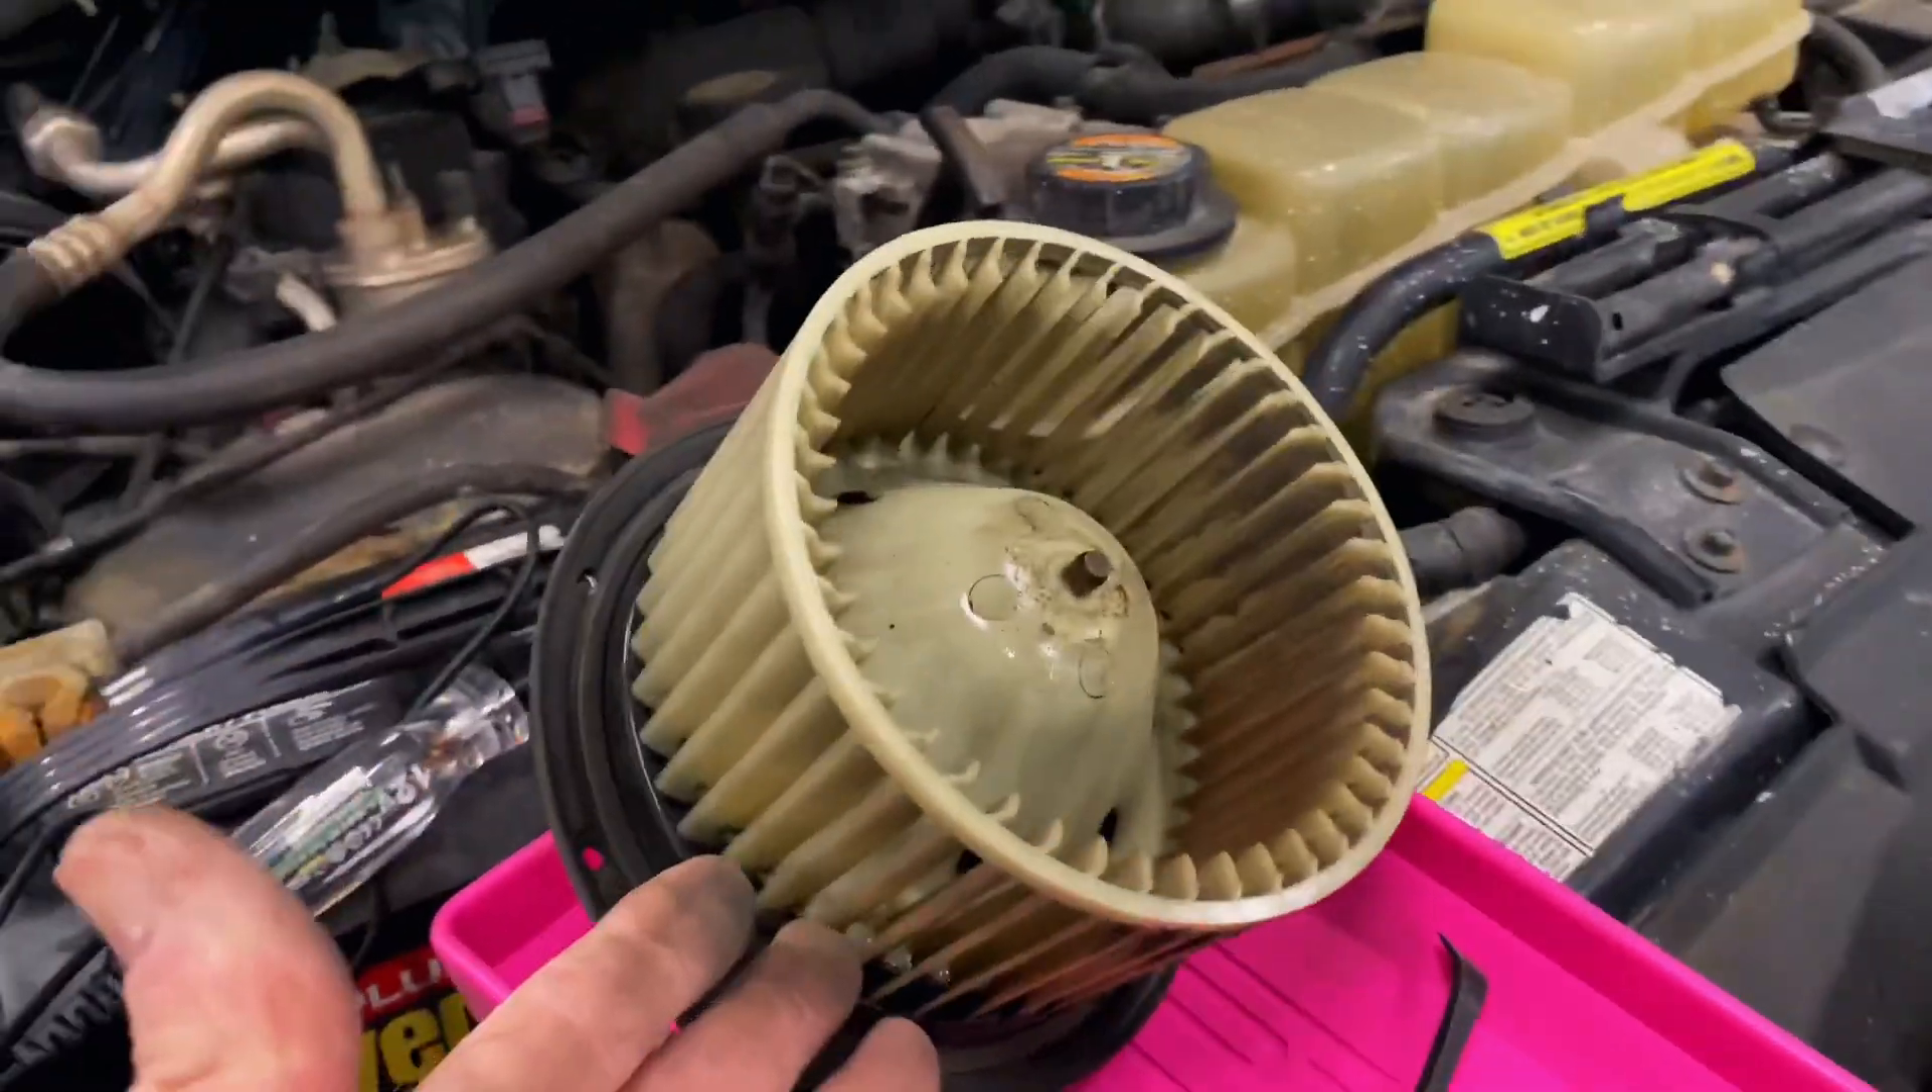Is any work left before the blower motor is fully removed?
No.